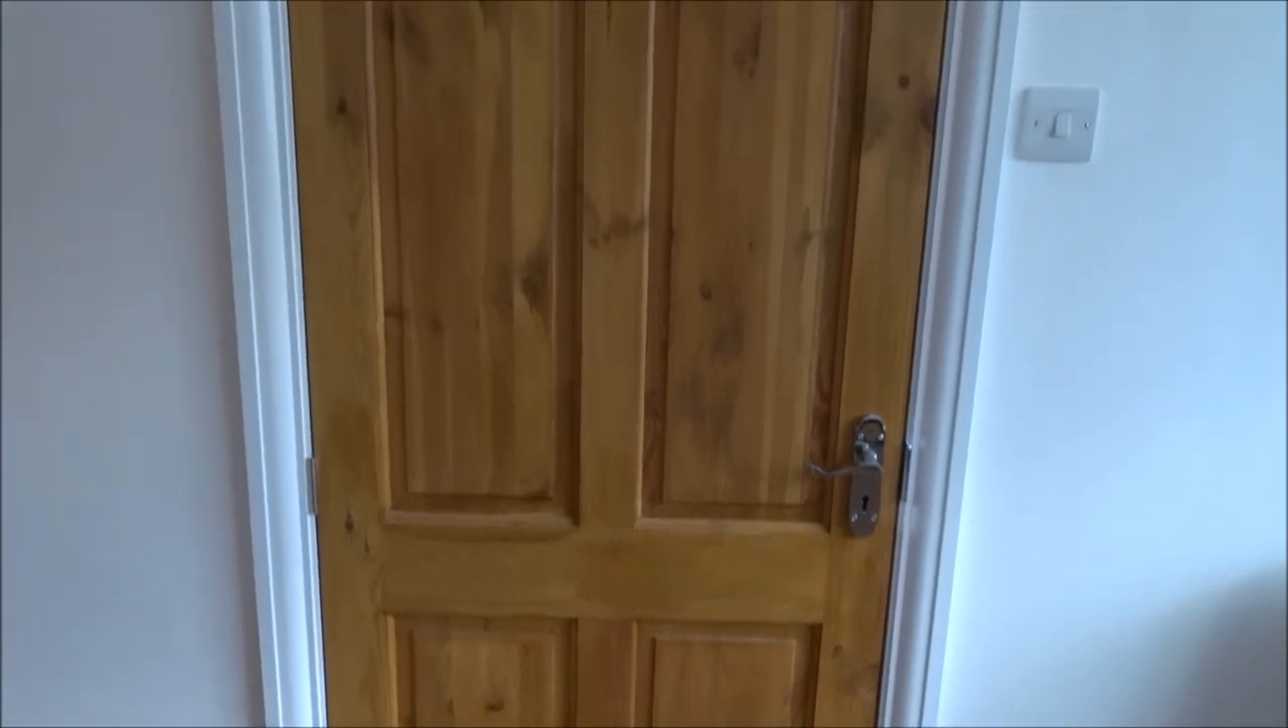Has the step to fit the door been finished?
Yes.